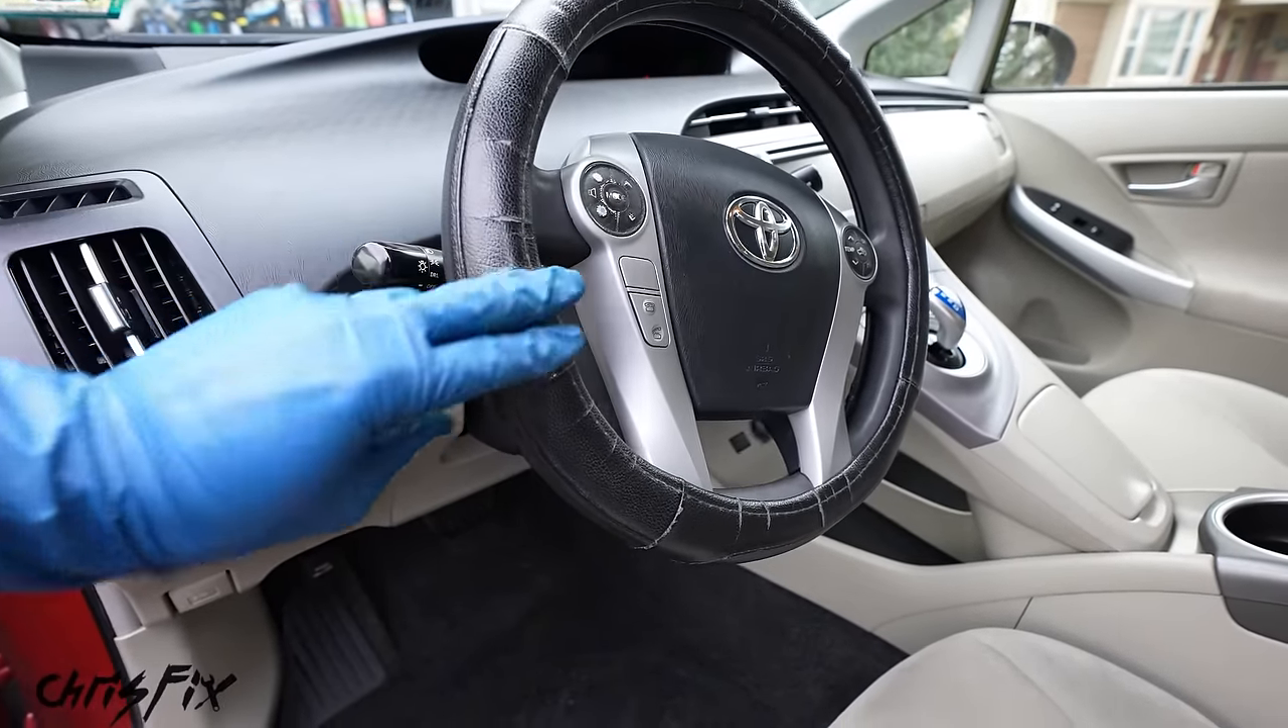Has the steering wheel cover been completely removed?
No.